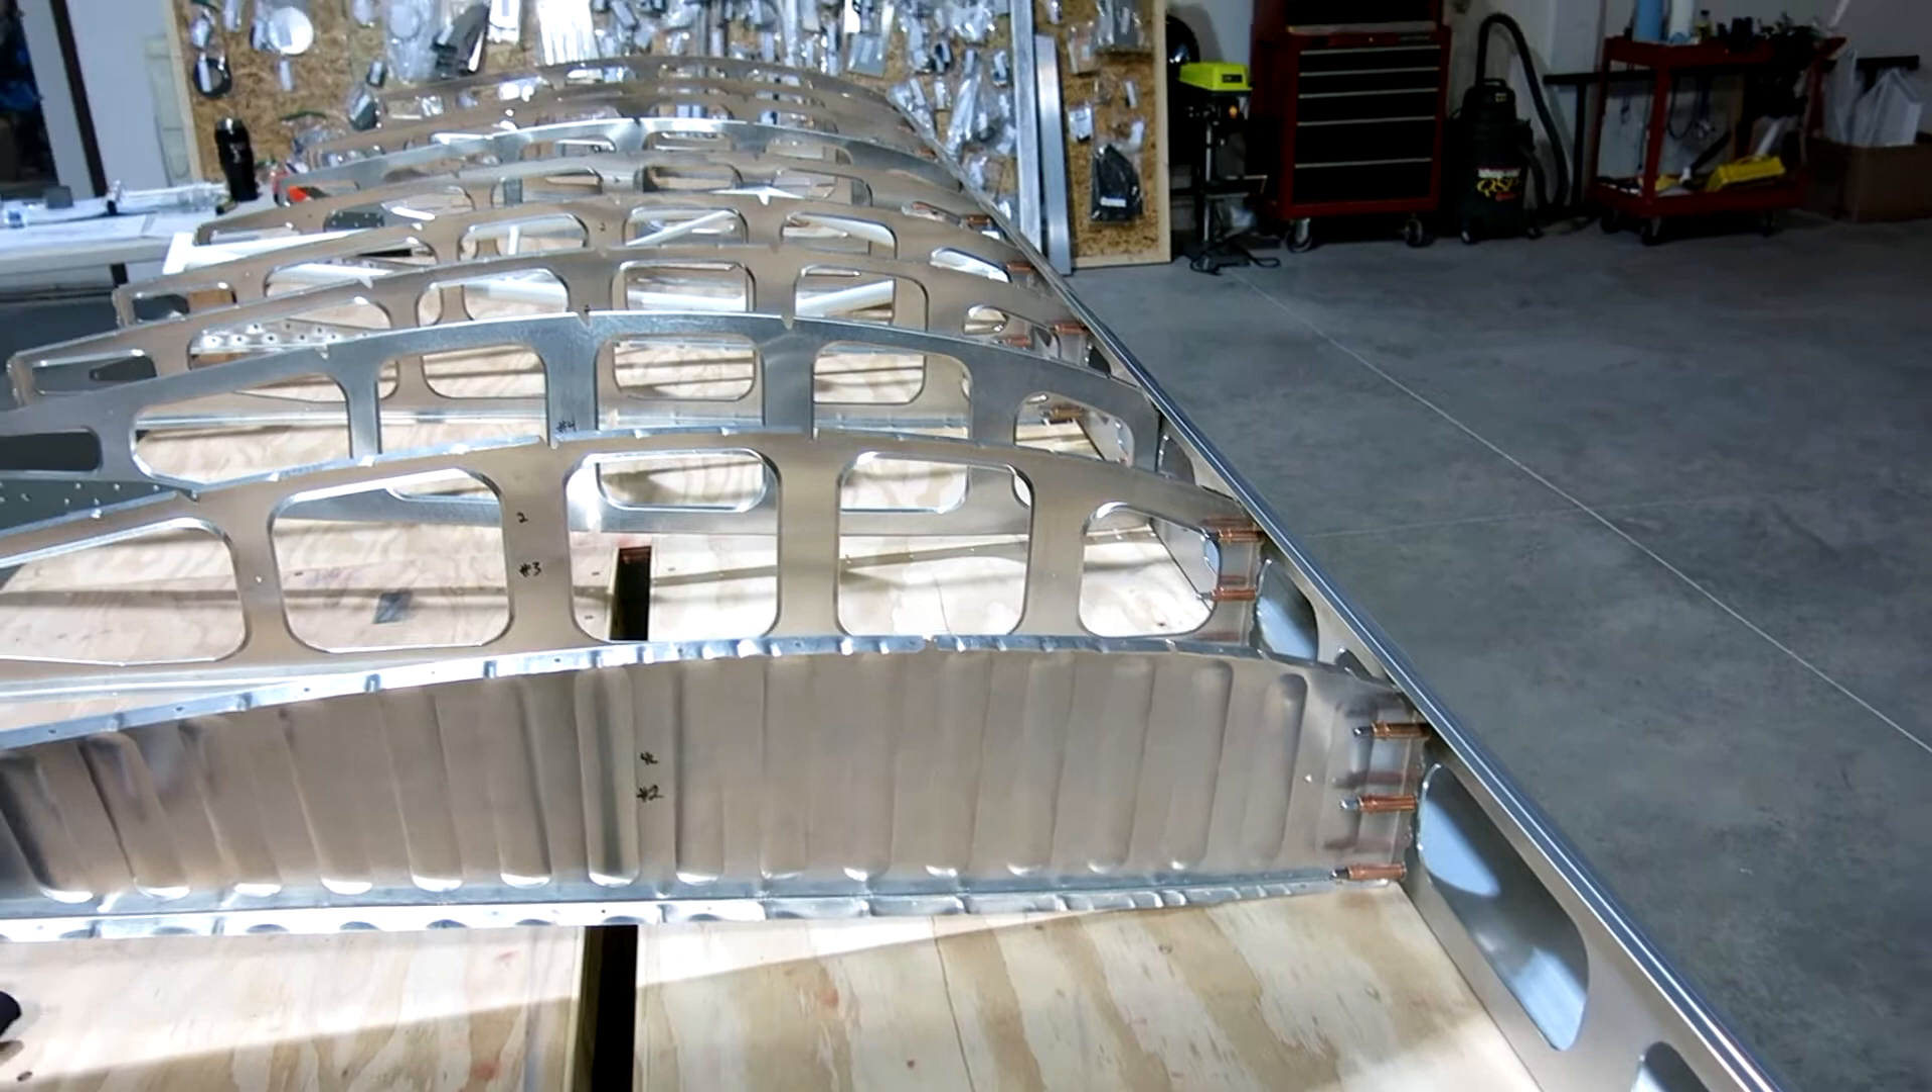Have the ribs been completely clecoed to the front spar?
Yes.